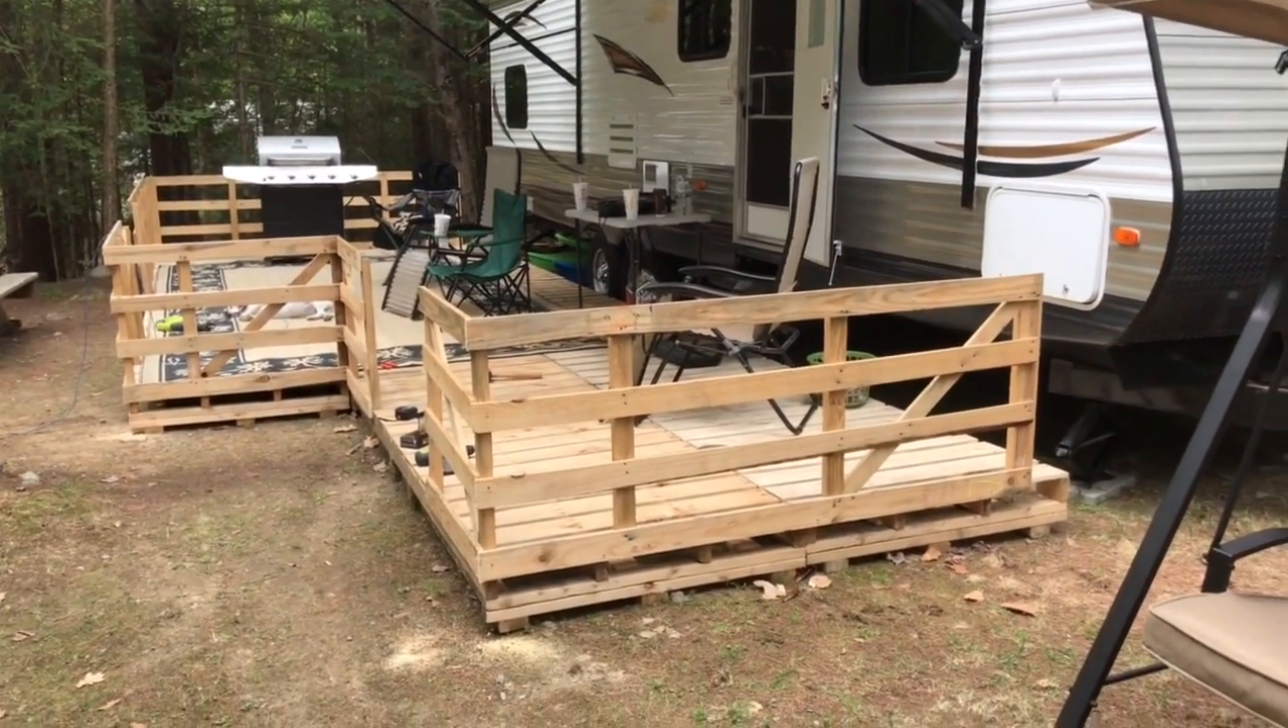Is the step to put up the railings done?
Yes.